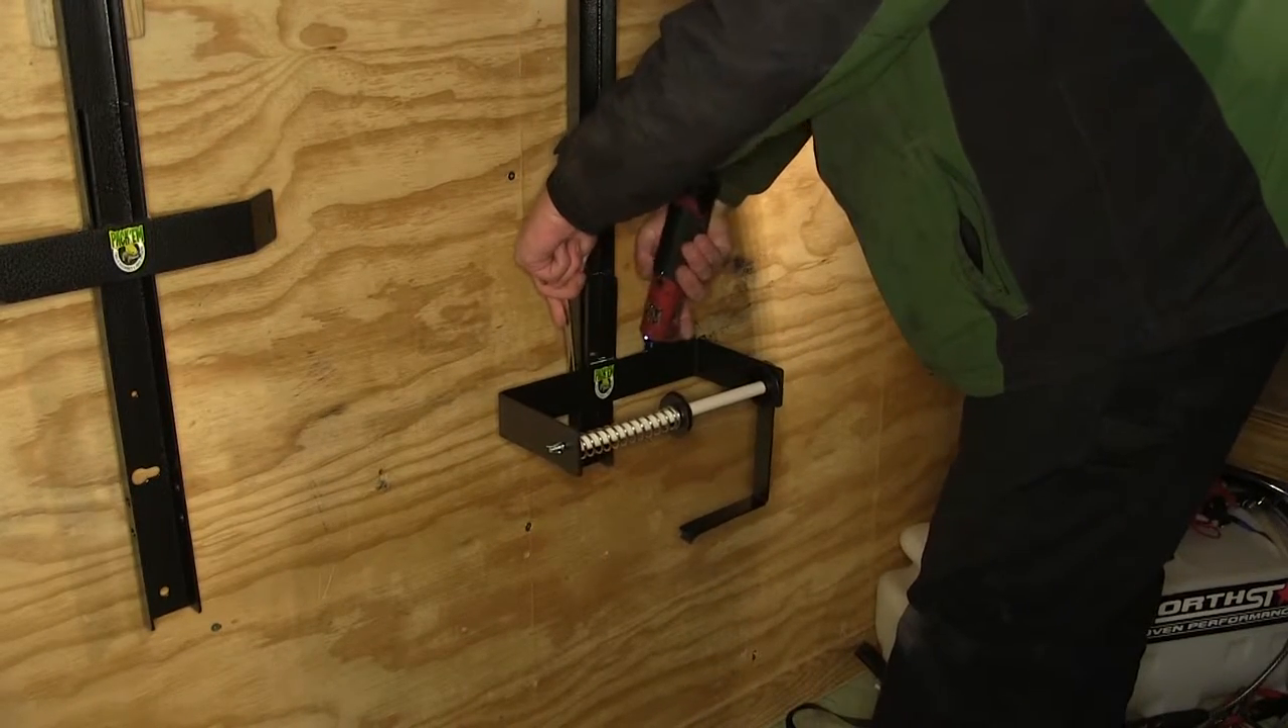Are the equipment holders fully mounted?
No.